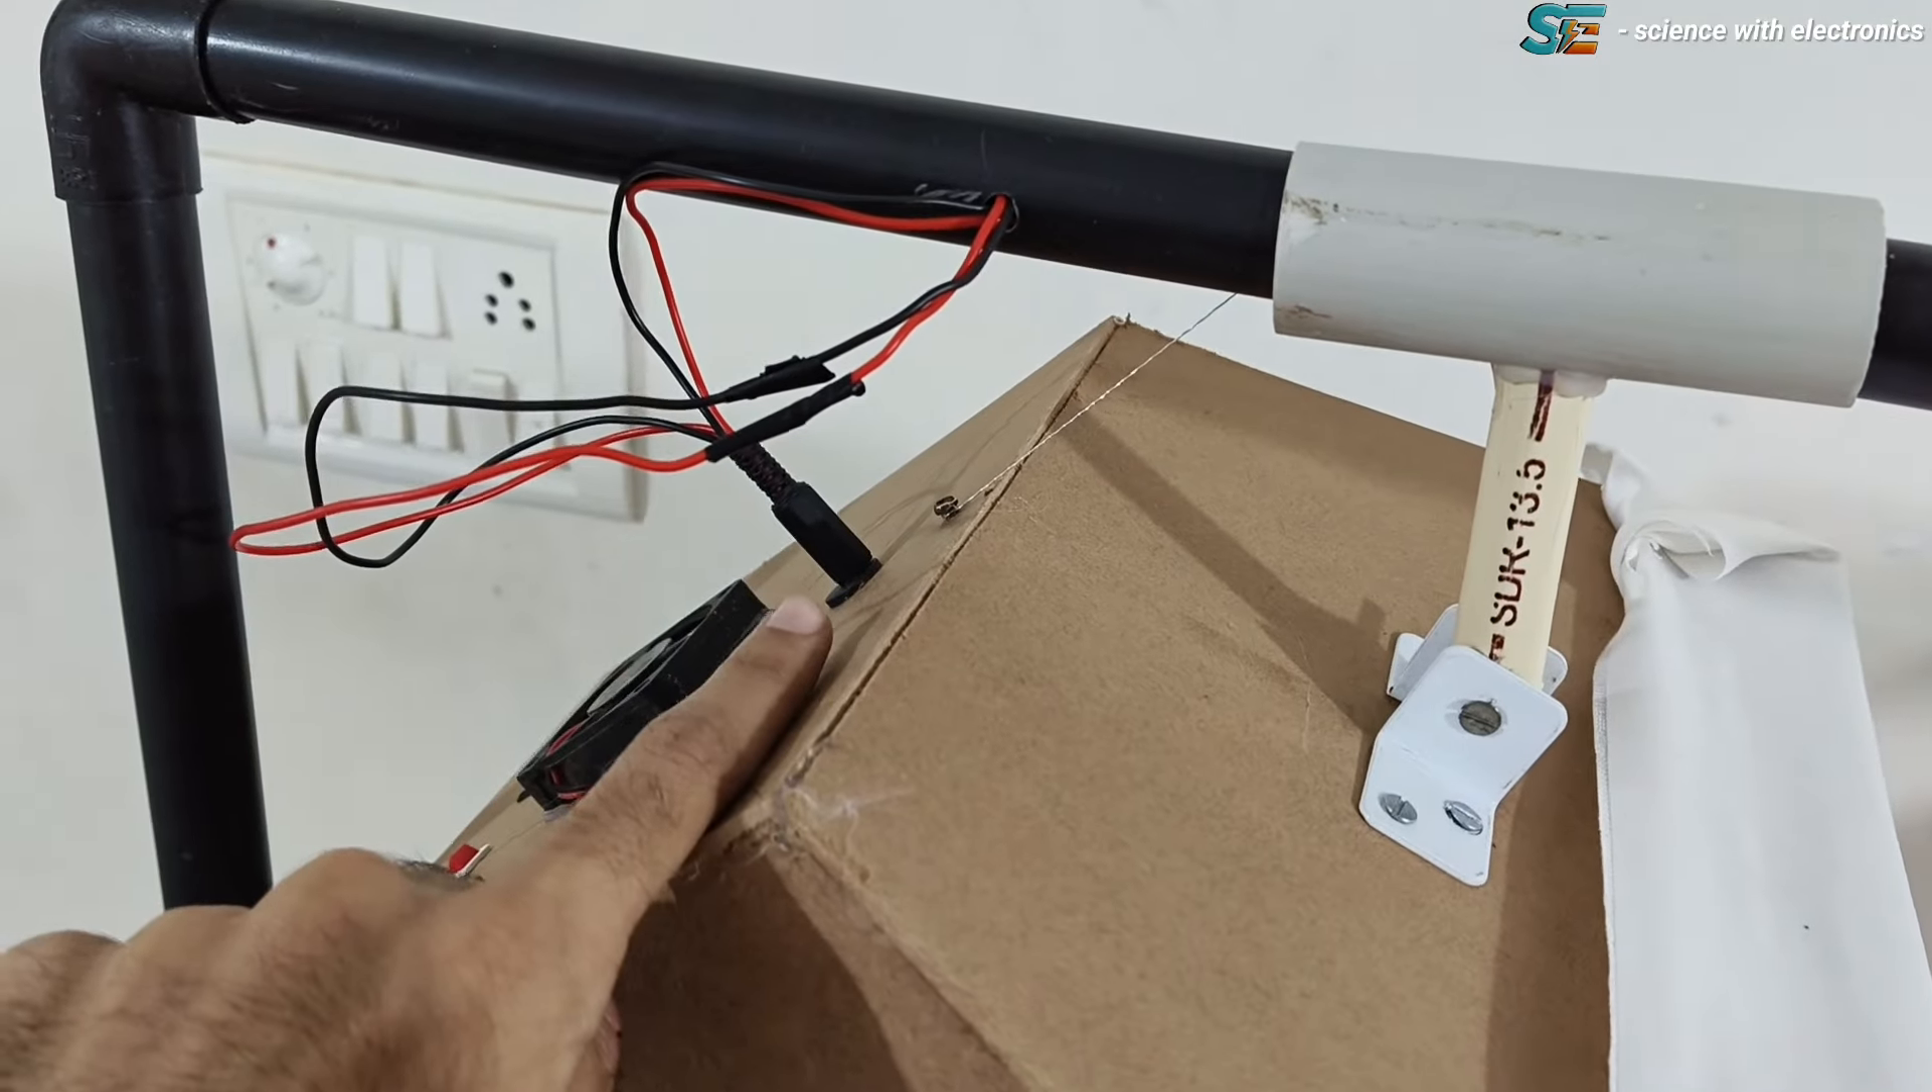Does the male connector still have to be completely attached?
No.